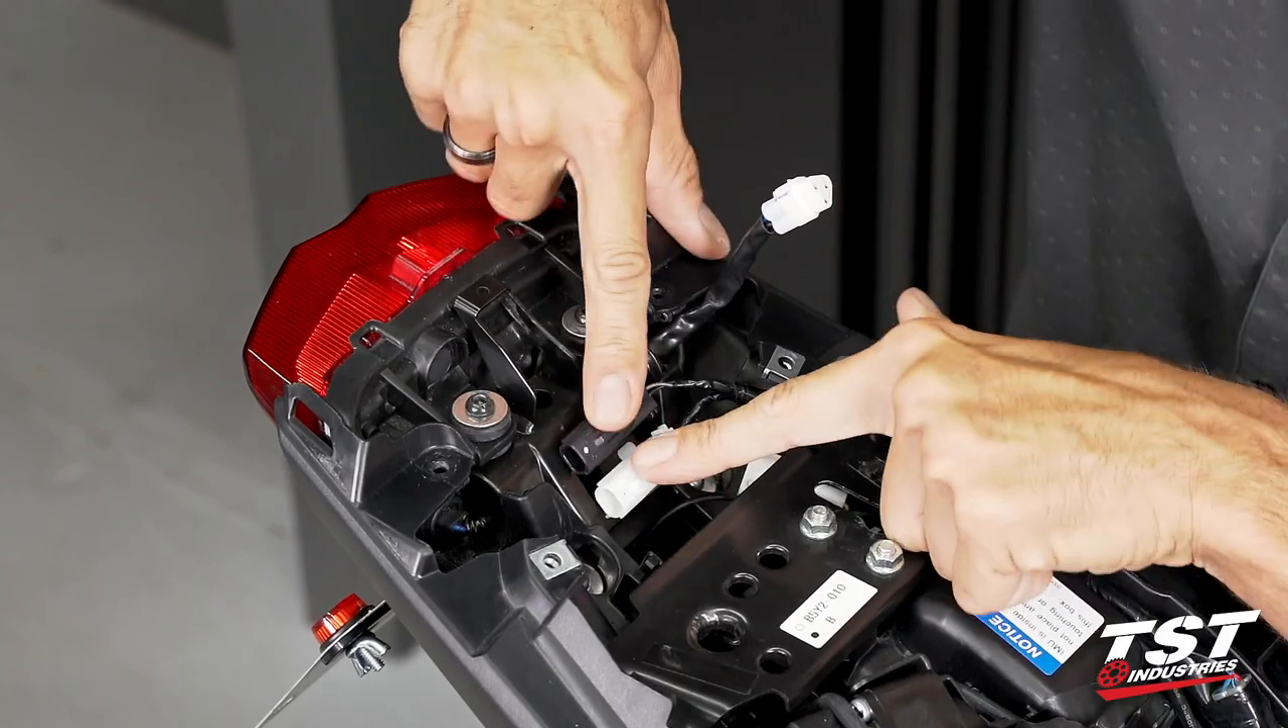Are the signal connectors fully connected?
No.